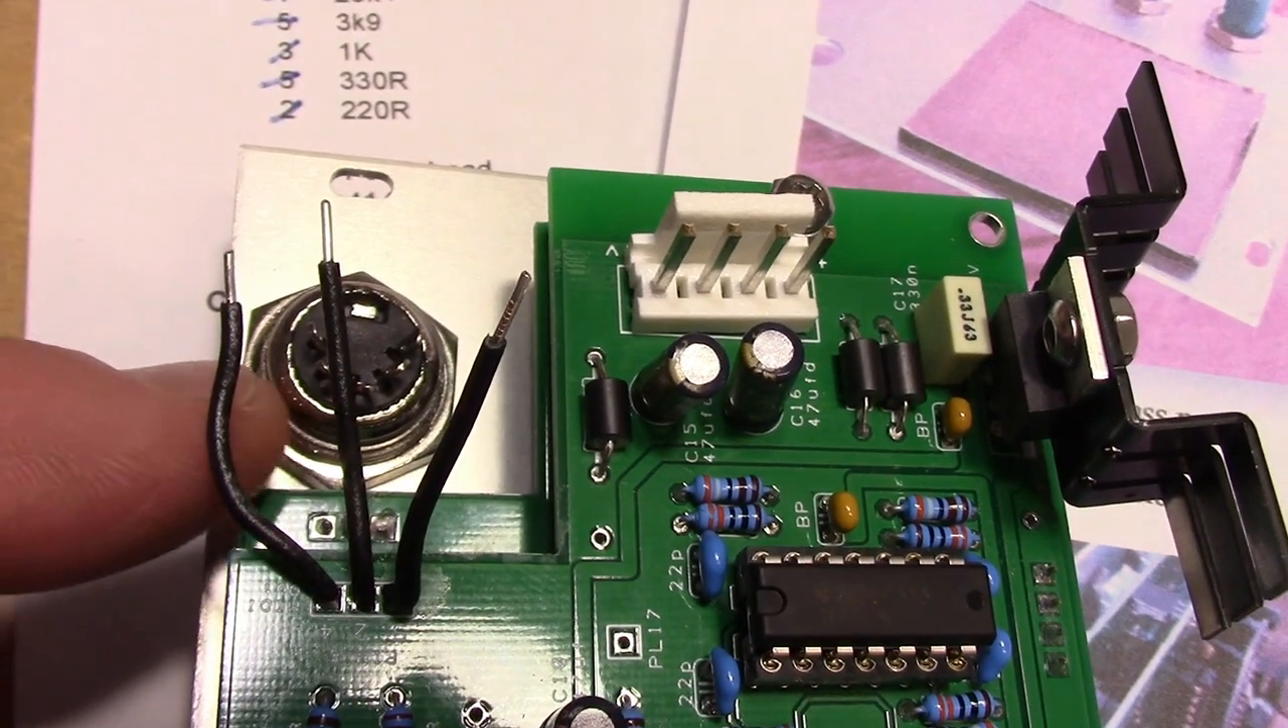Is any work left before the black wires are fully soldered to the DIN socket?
Yes.